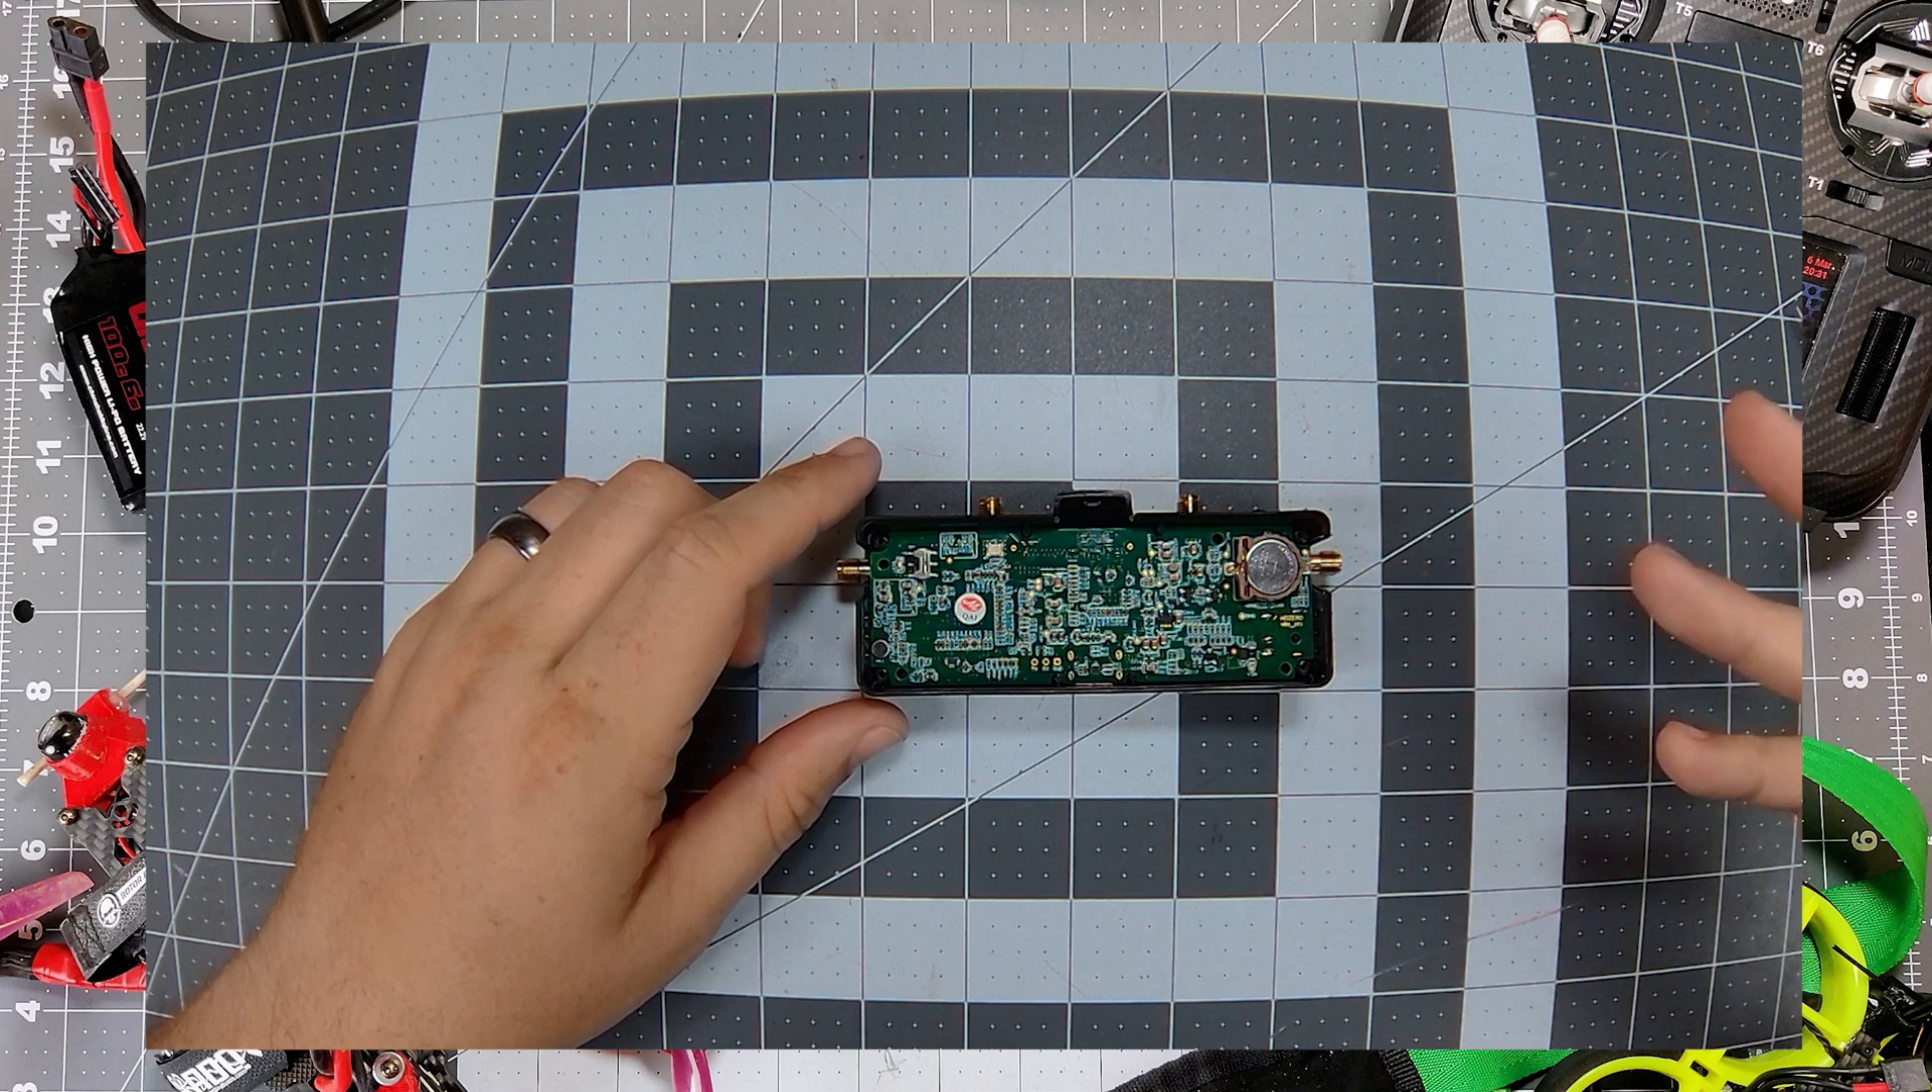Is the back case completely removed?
Yes.